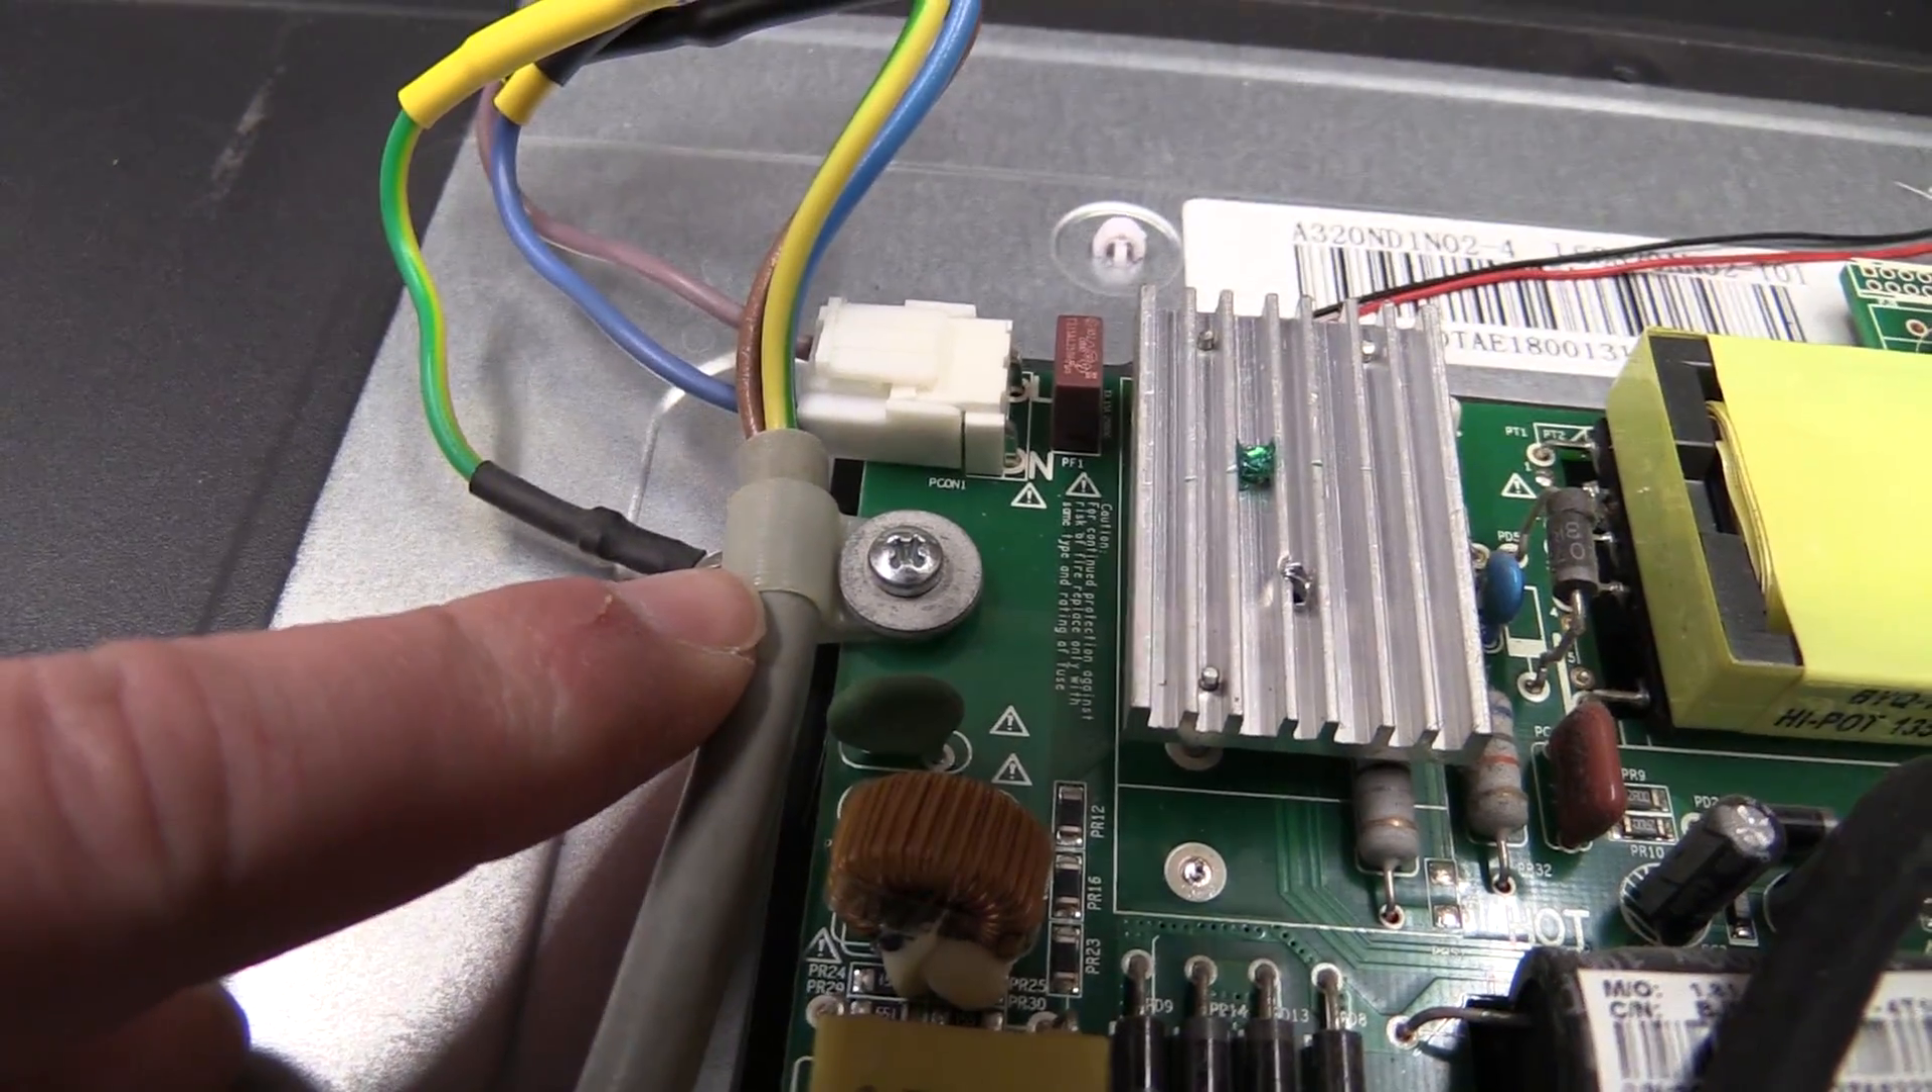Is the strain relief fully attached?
Yes.